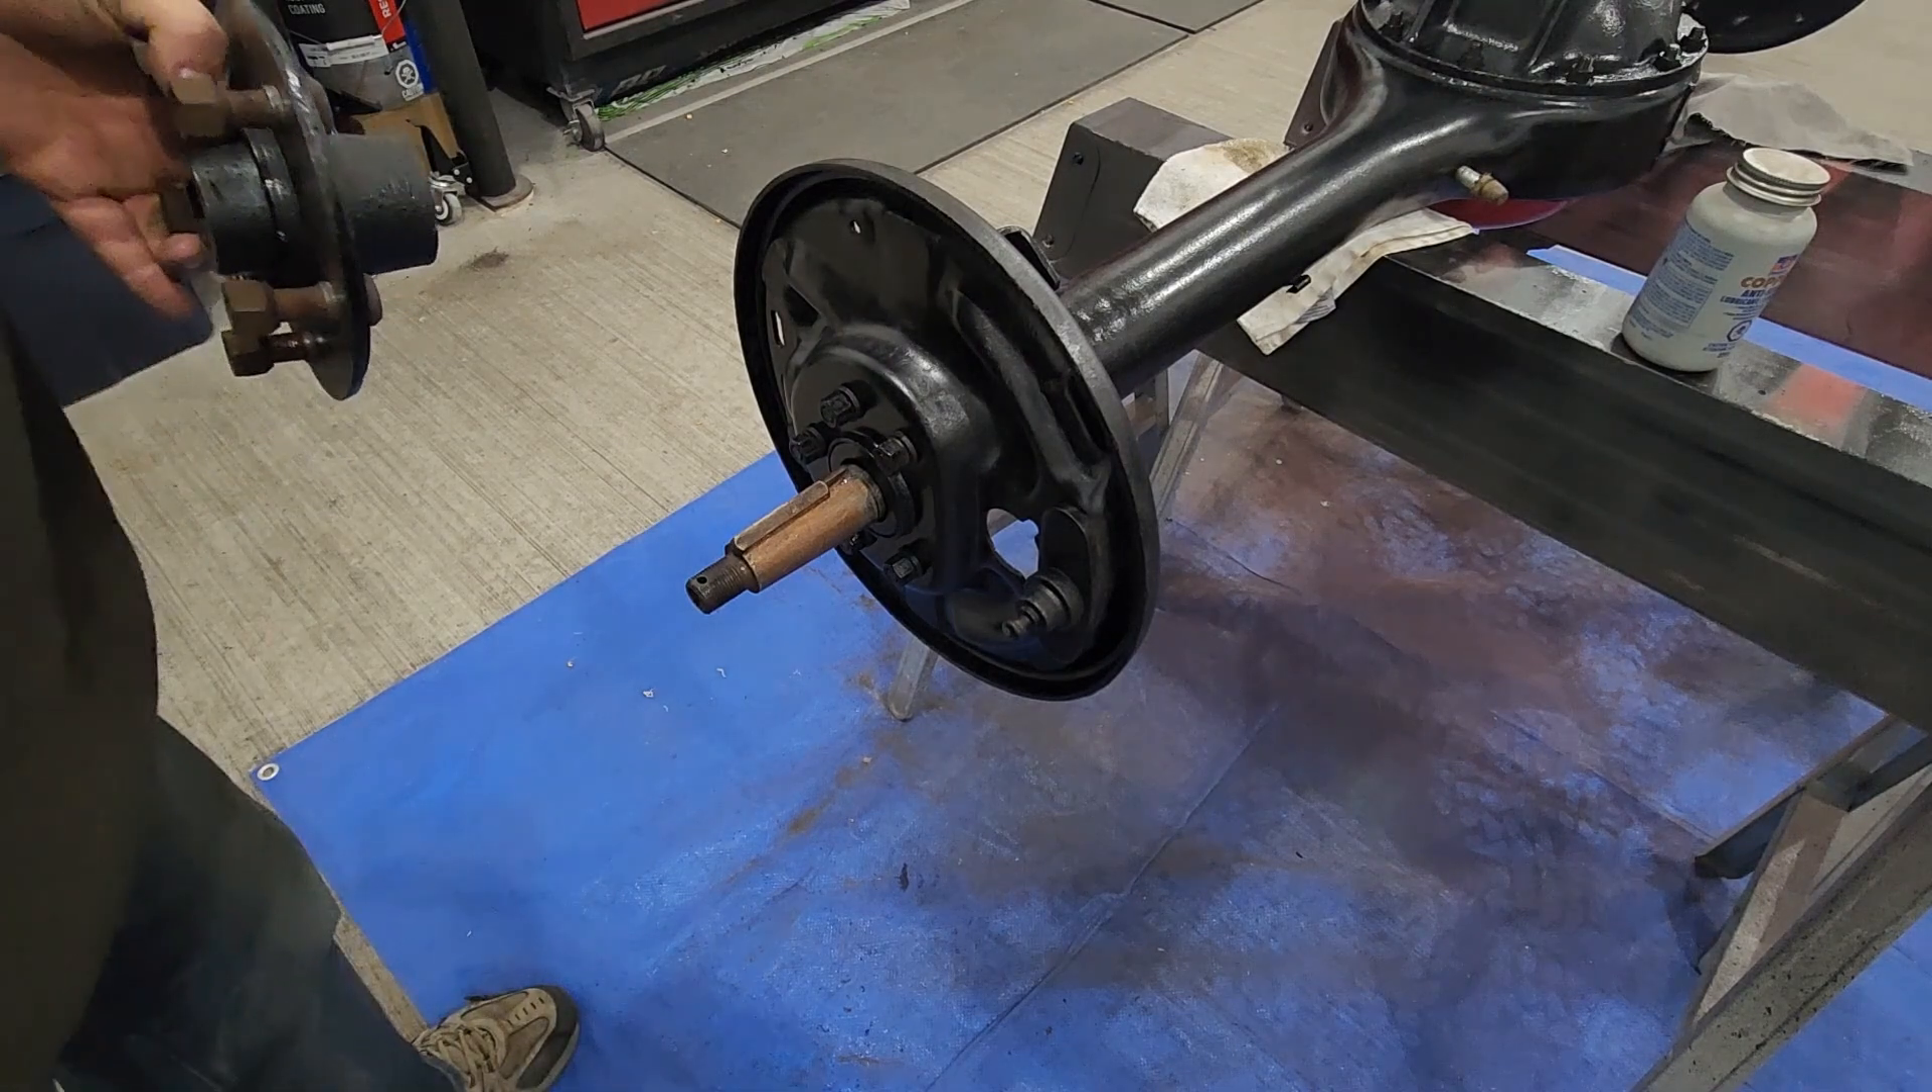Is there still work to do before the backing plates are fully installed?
No.